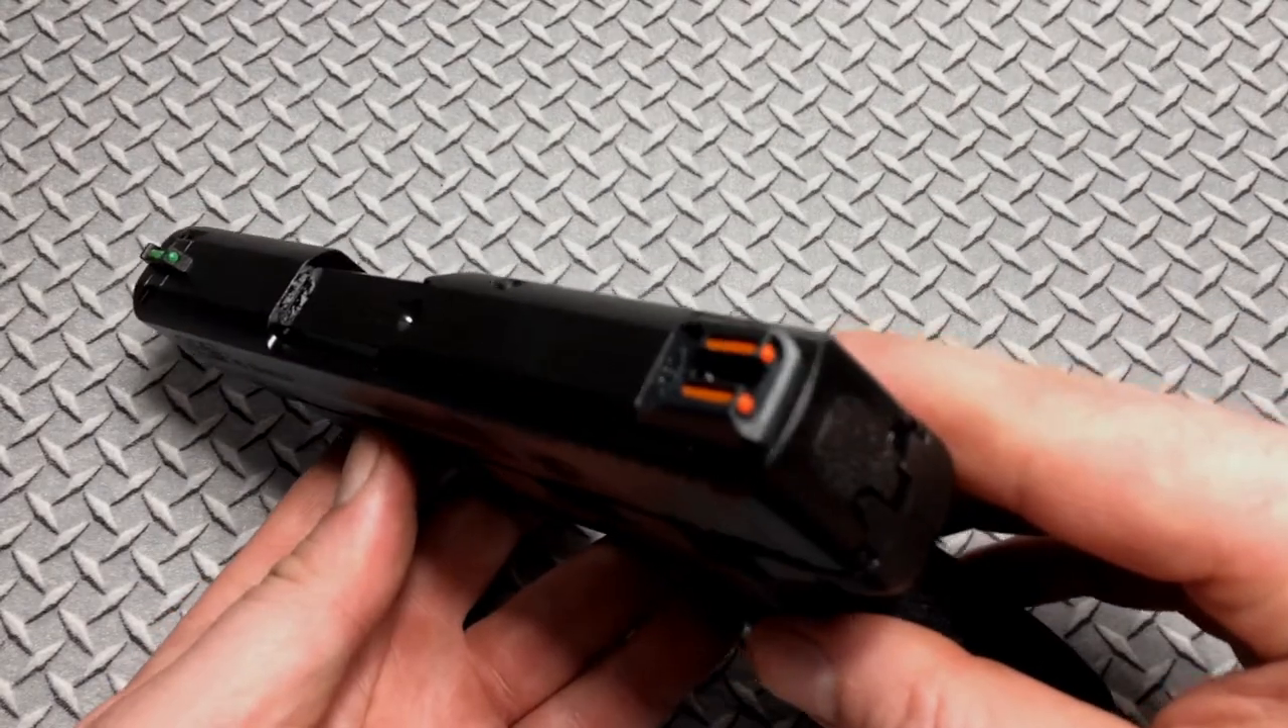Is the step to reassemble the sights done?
Yes.